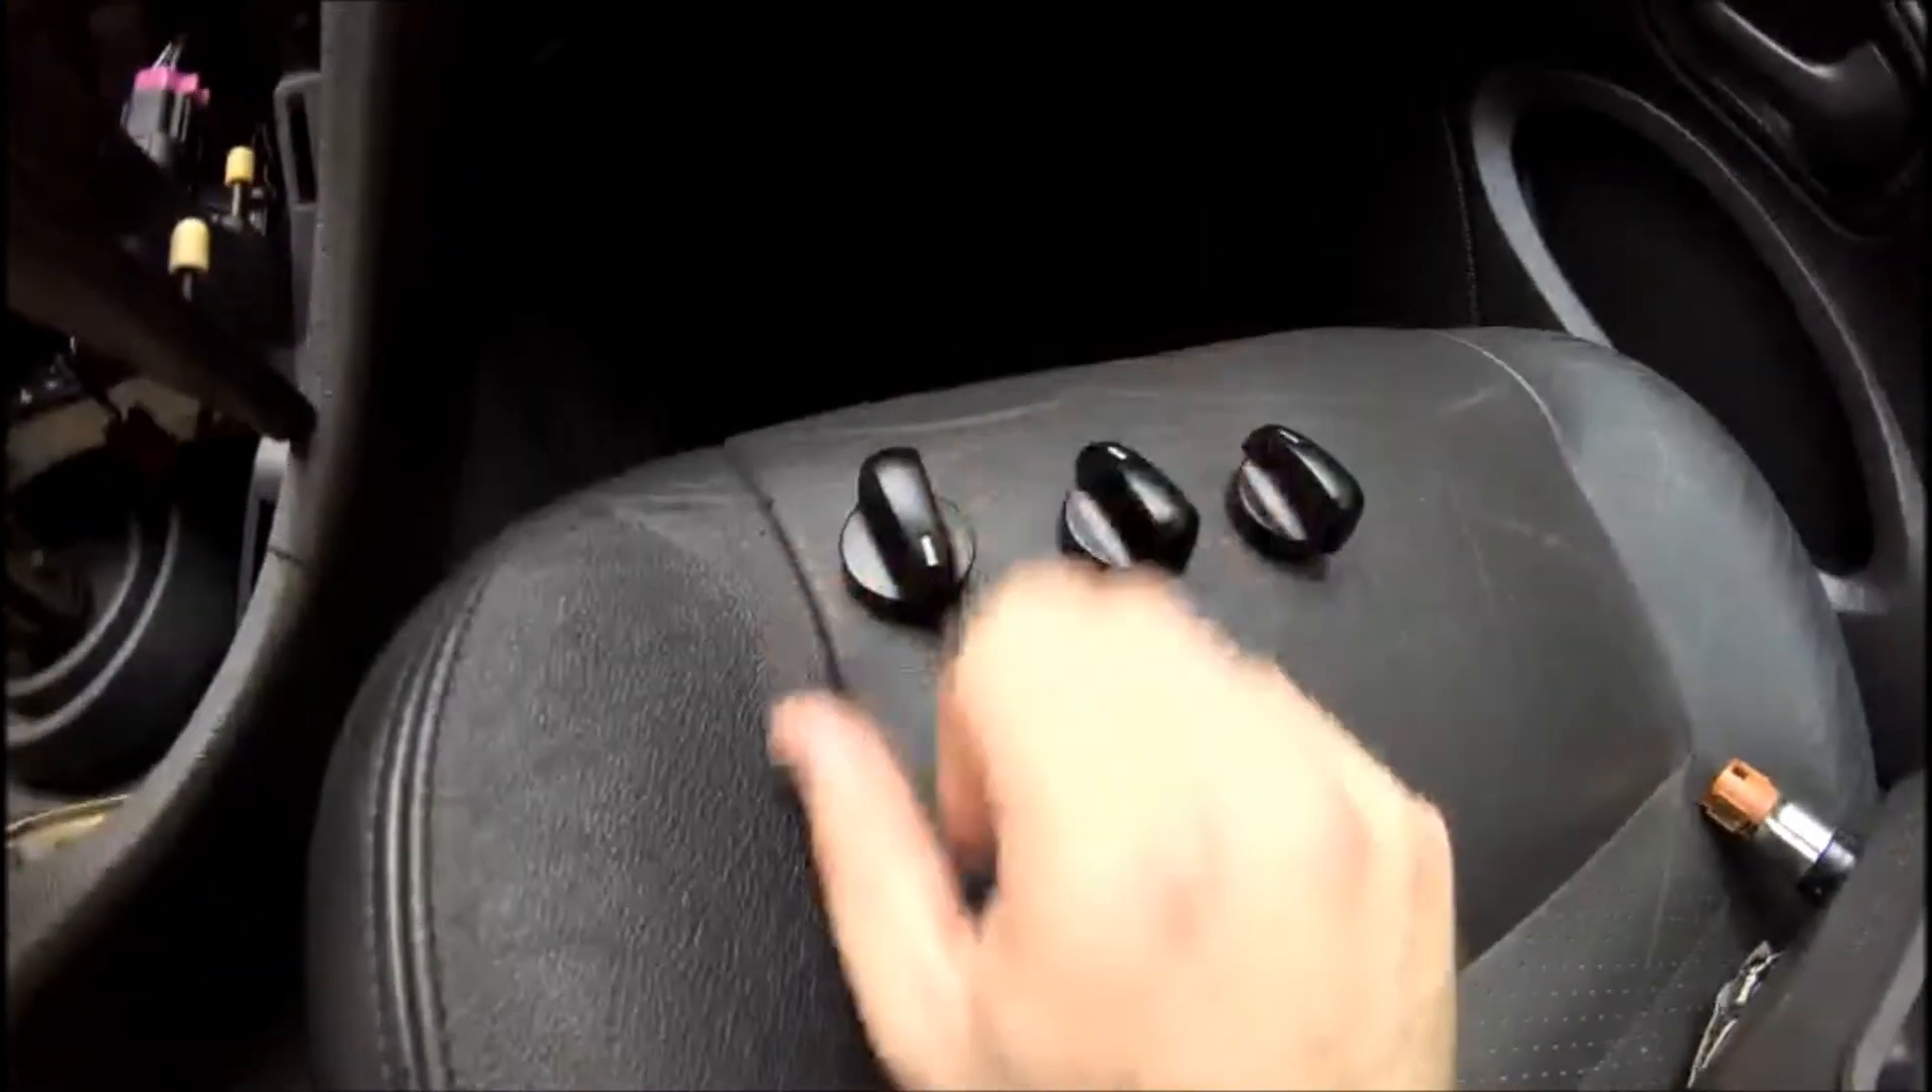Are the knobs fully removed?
Yes.